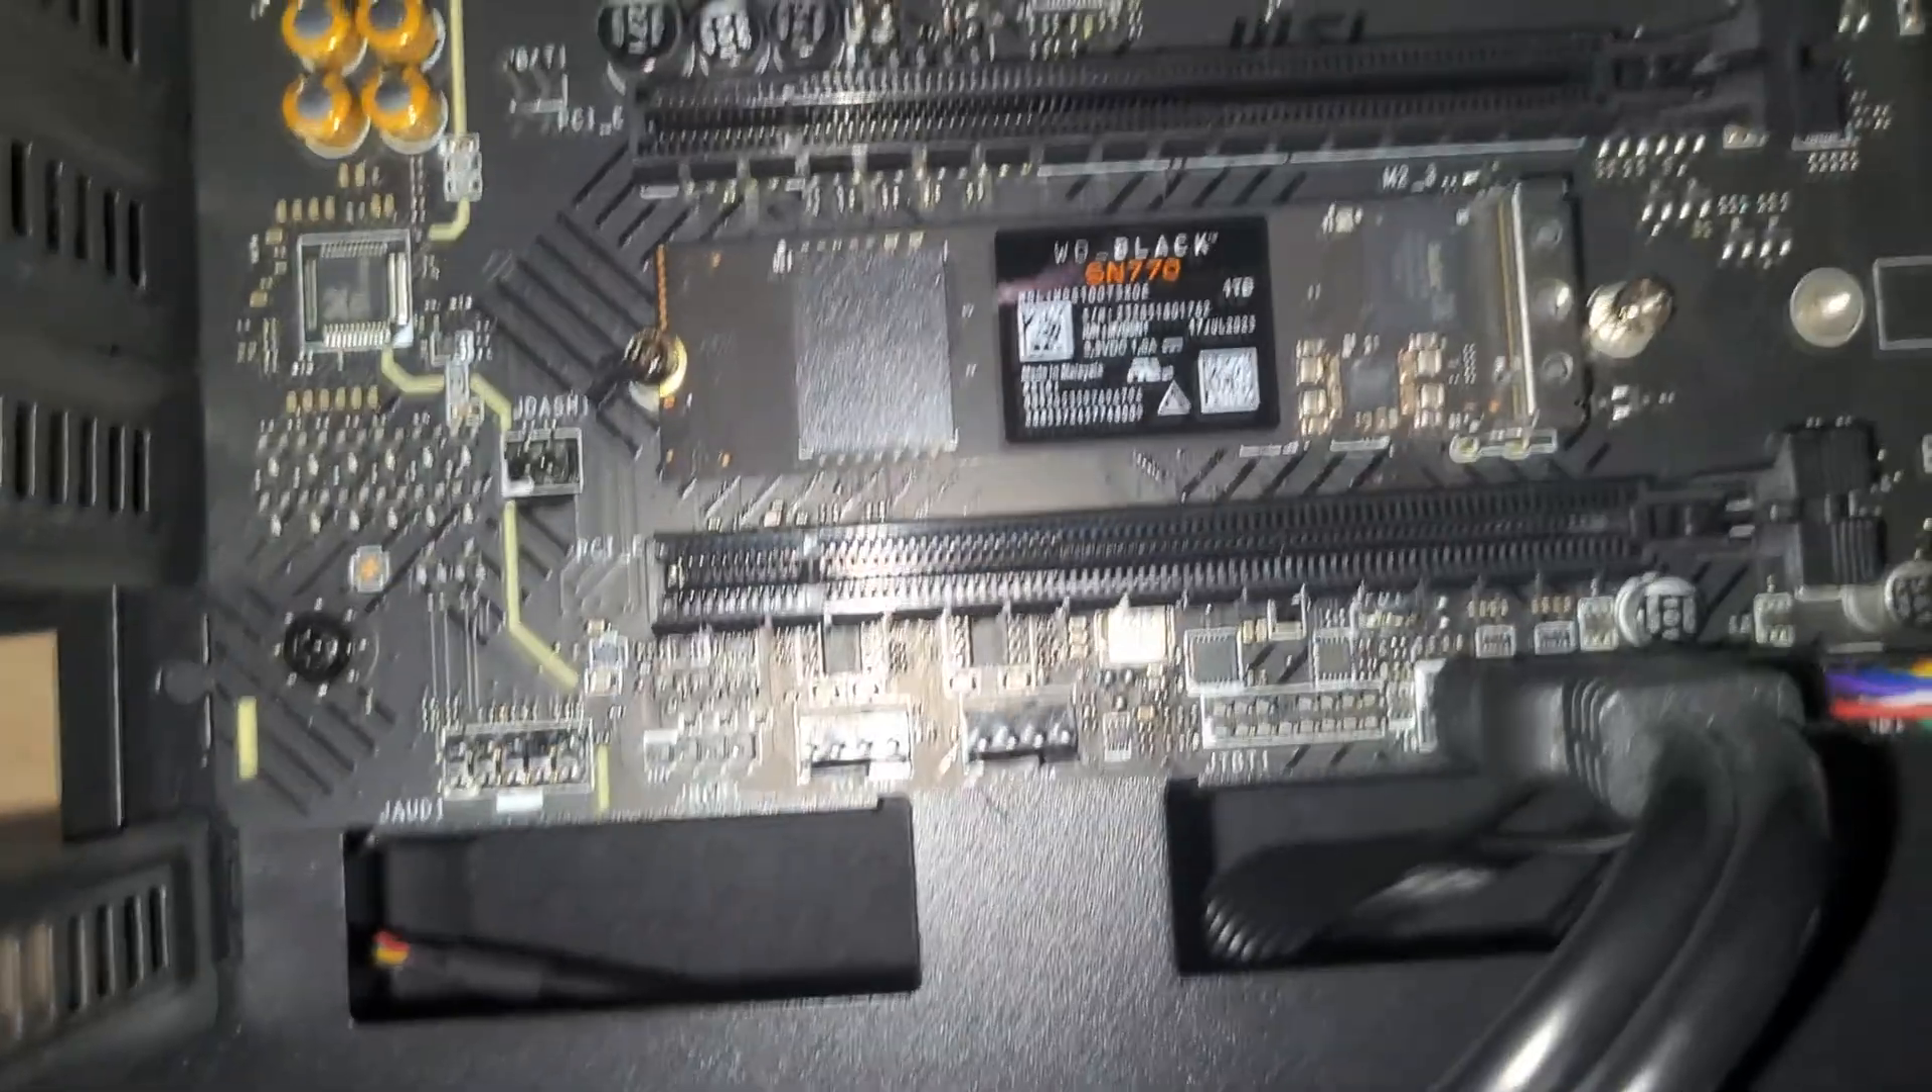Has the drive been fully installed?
Yes.